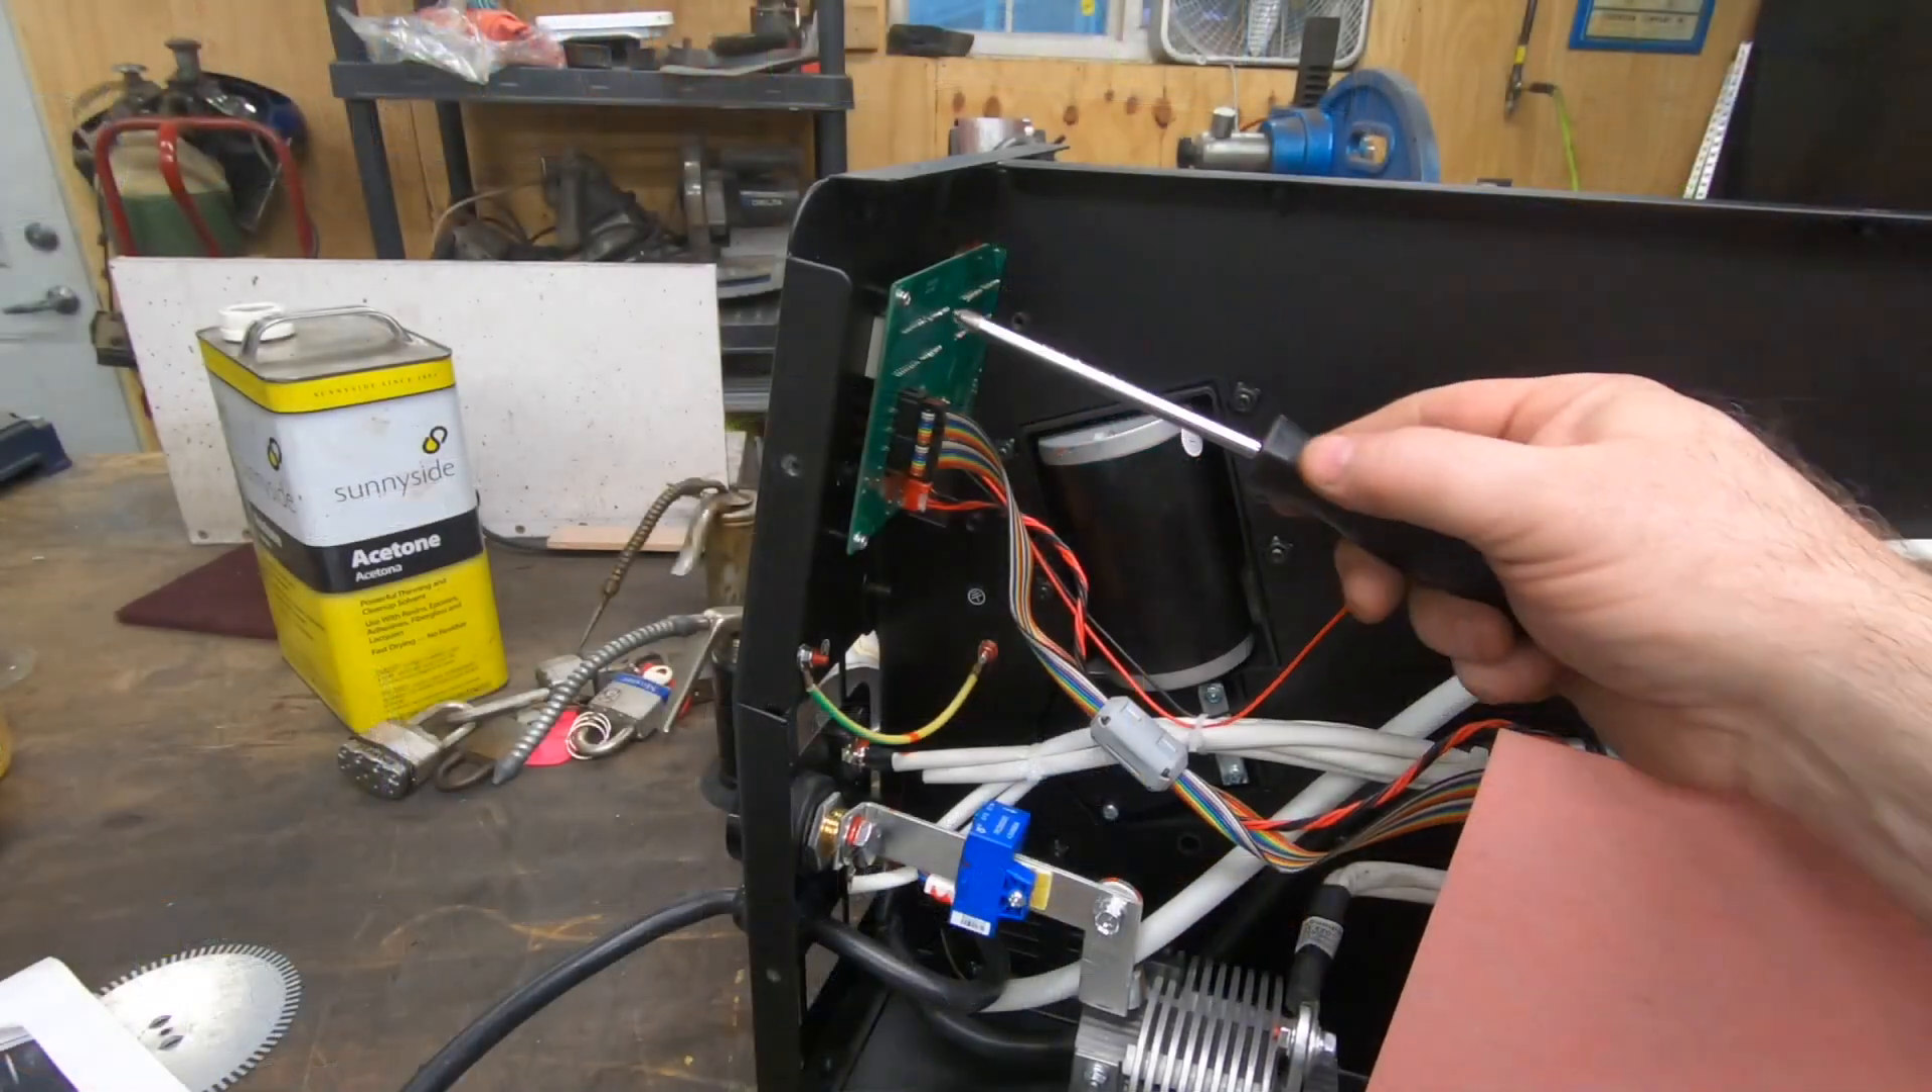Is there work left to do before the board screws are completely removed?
Yes.